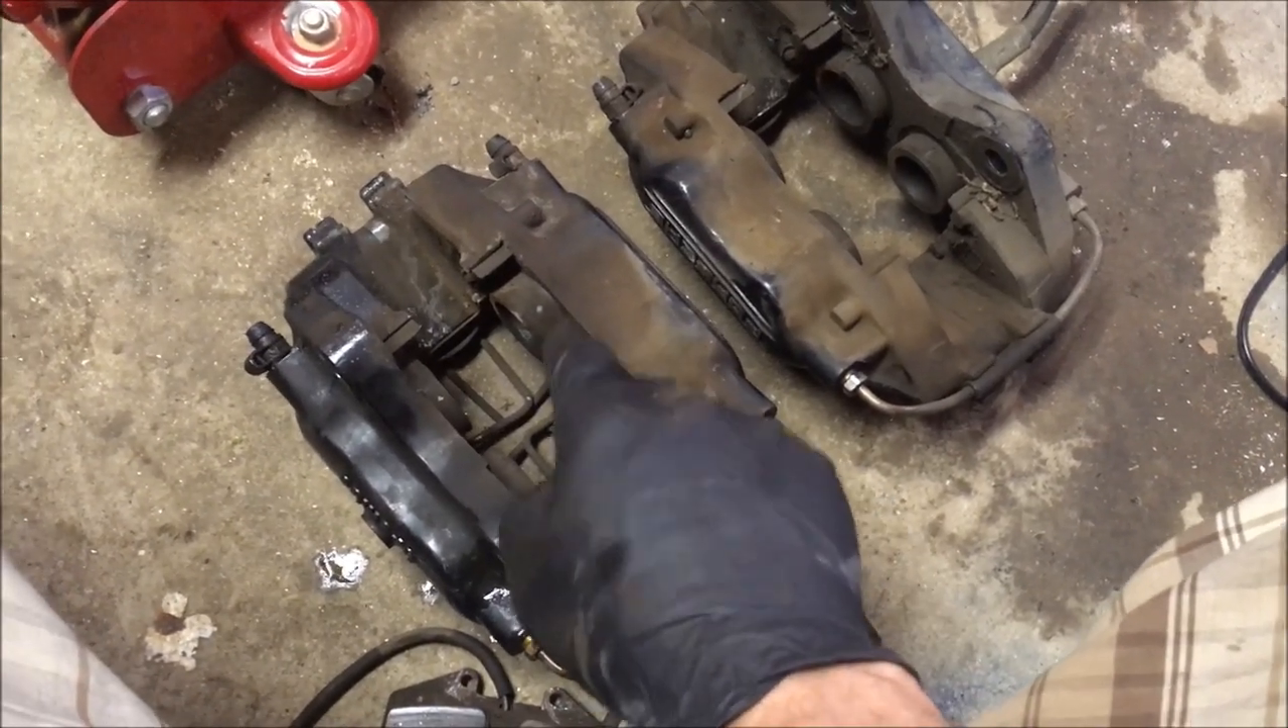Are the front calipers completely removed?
Yes.